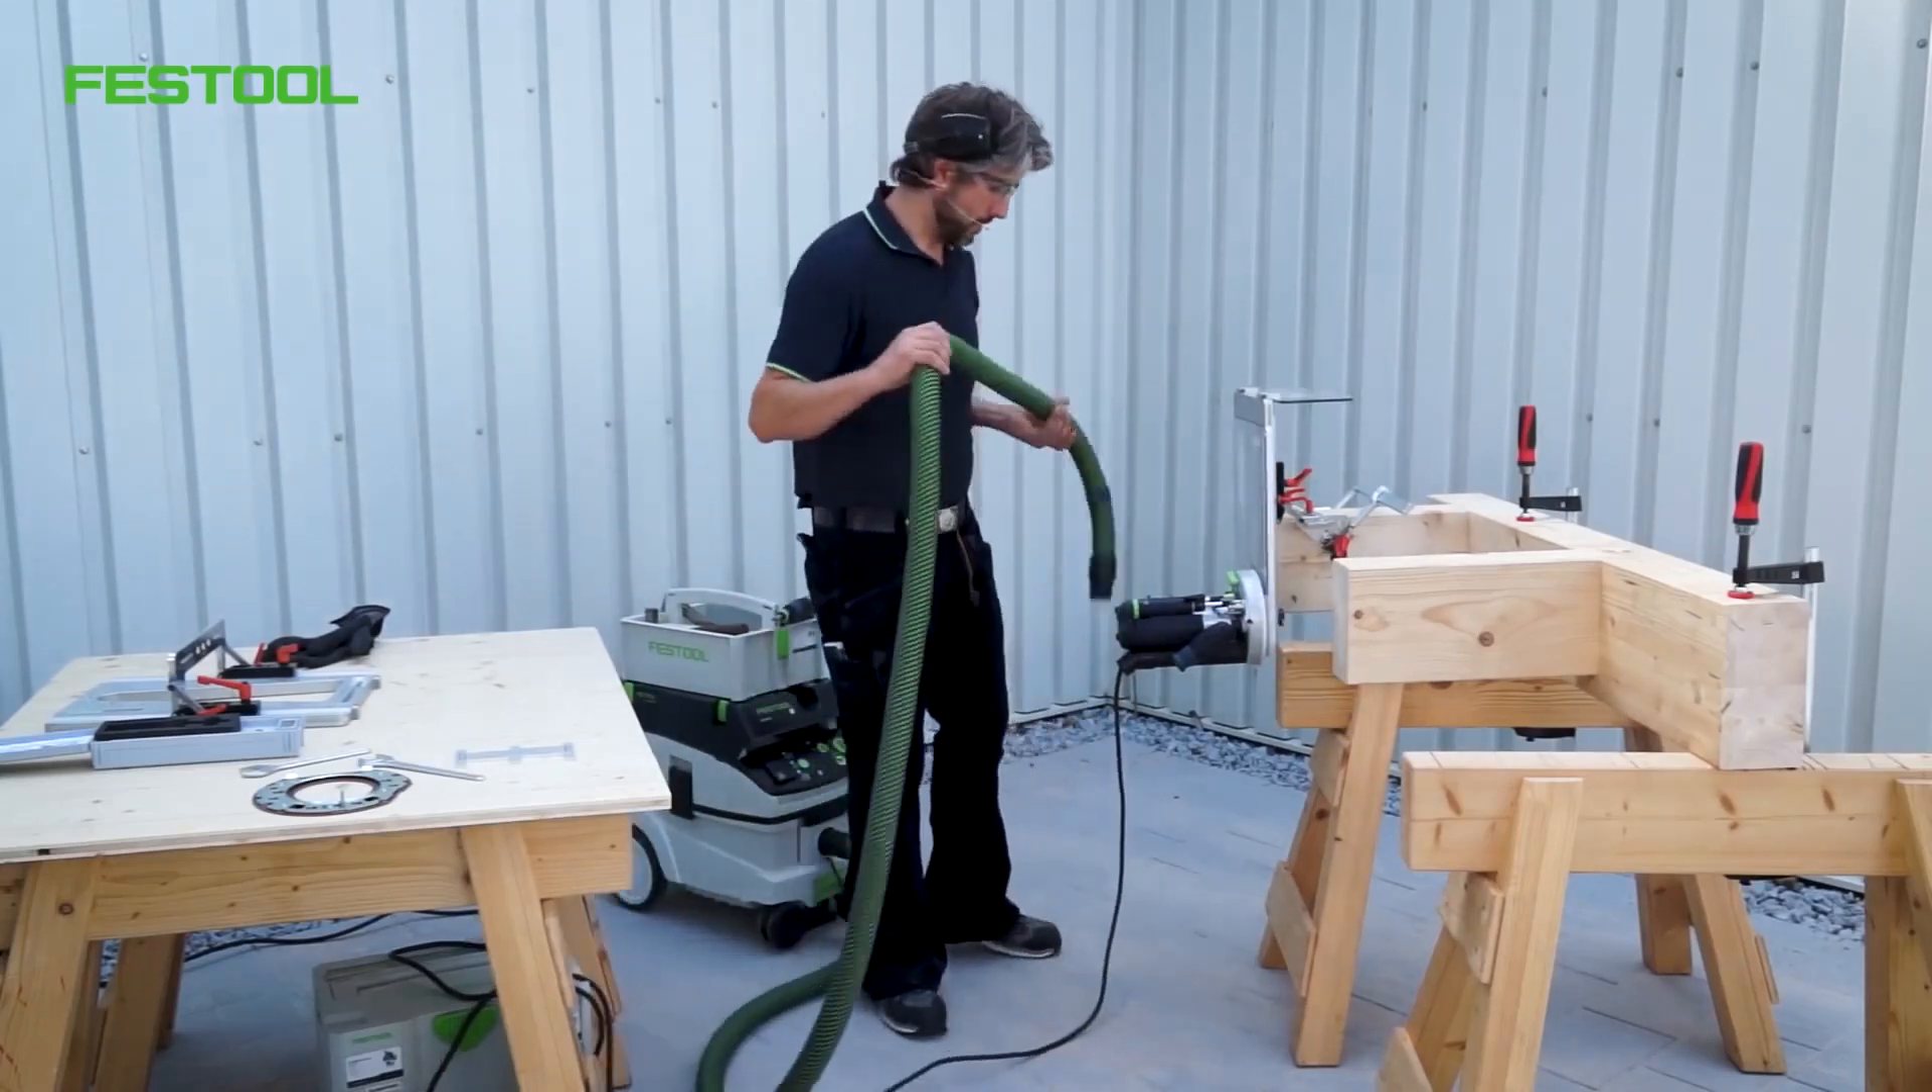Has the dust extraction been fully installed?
No.